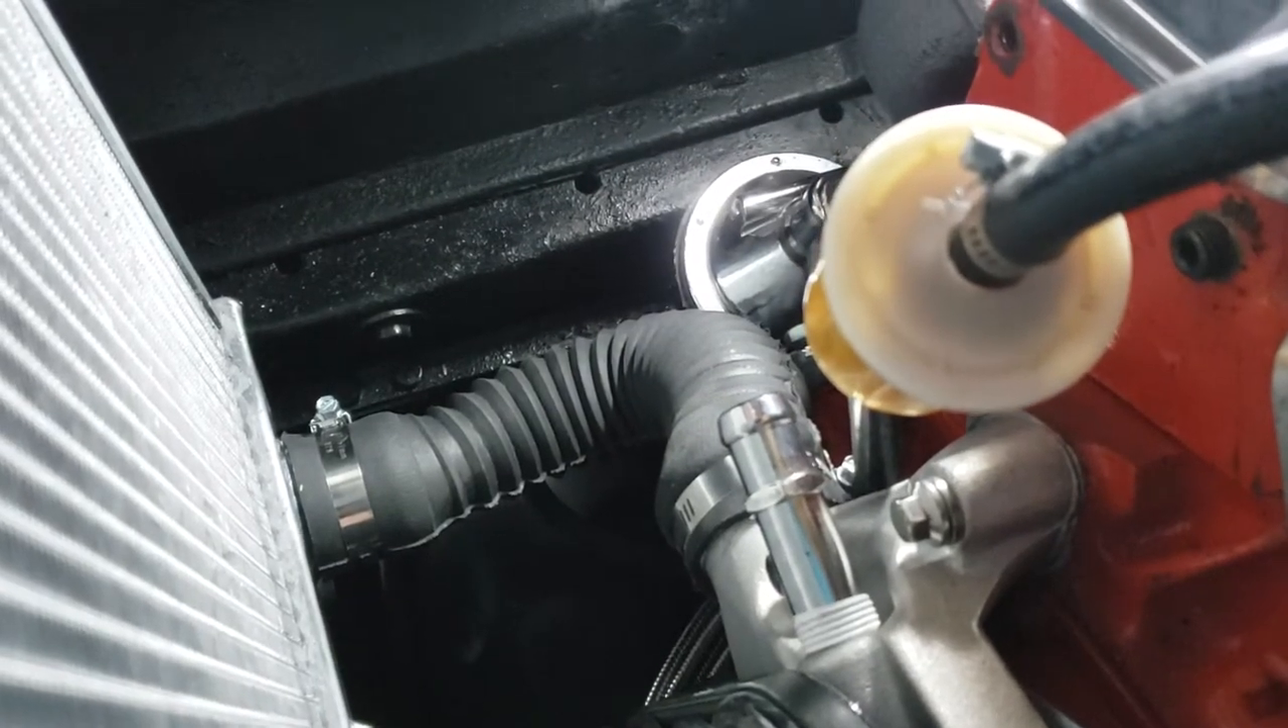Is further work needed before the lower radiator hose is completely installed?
No.